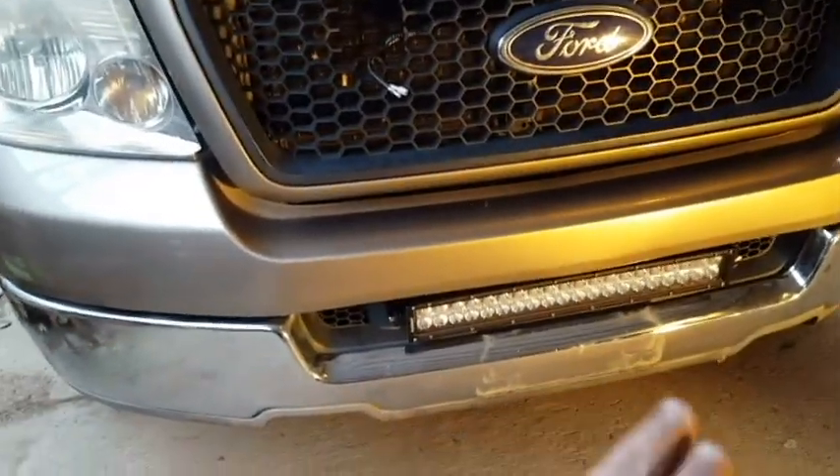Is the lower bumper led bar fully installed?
Yes.